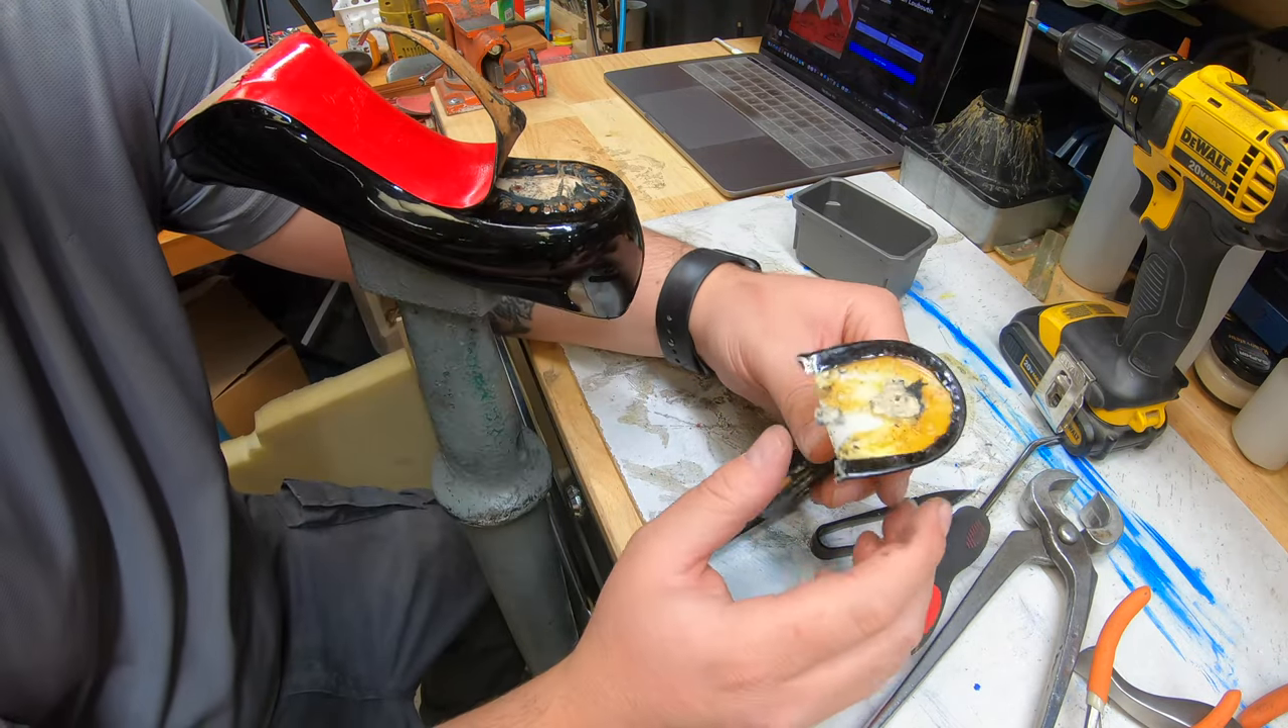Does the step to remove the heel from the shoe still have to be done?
No.